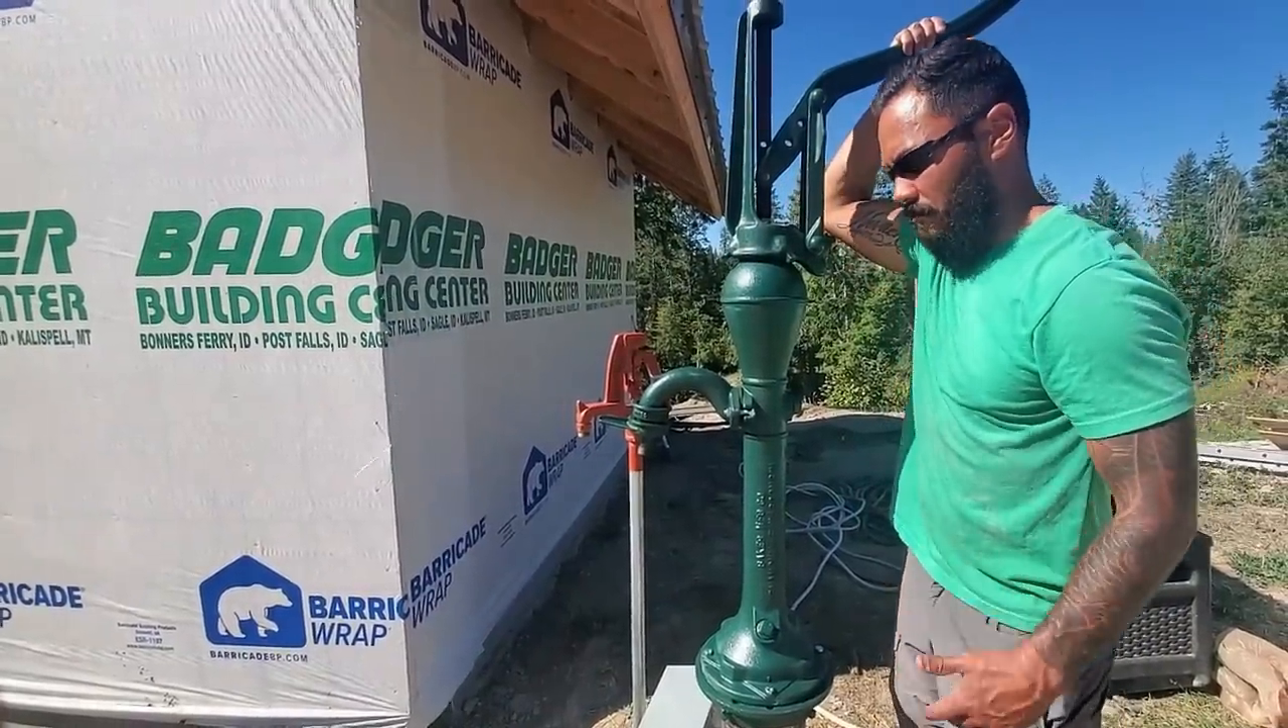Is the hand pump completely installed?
Yes.